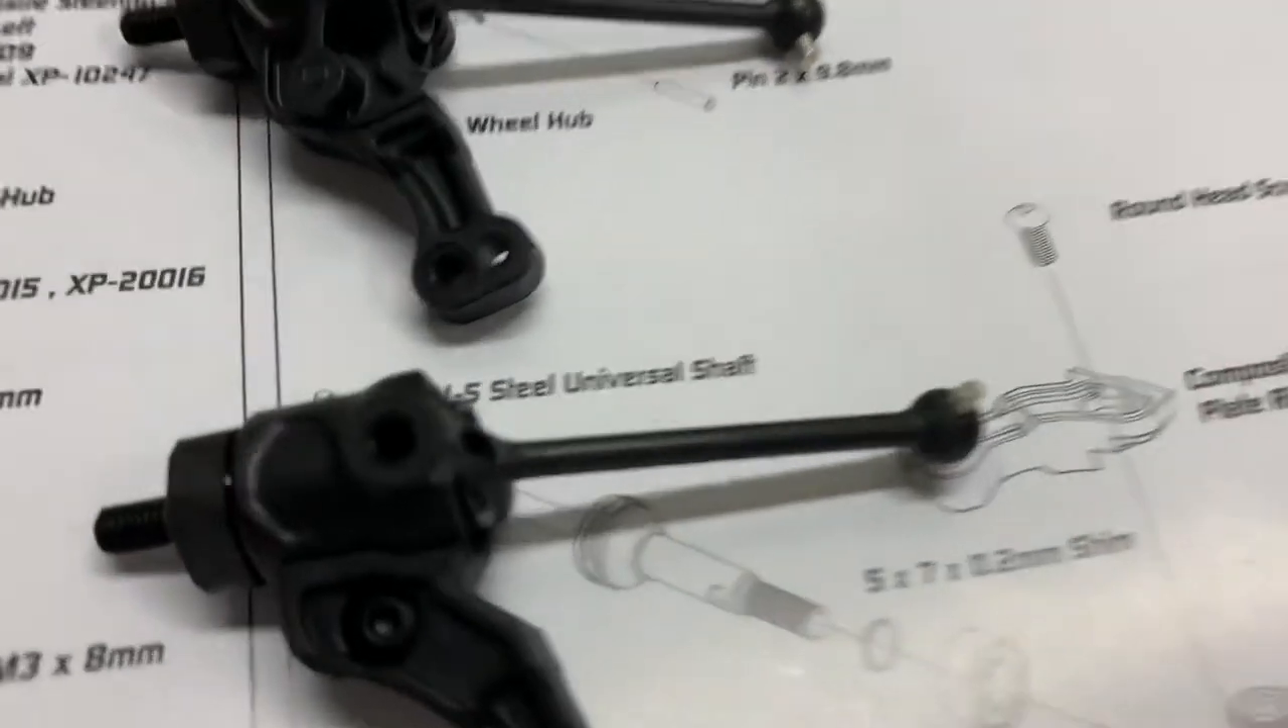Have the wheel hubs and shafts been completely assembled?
Yes.